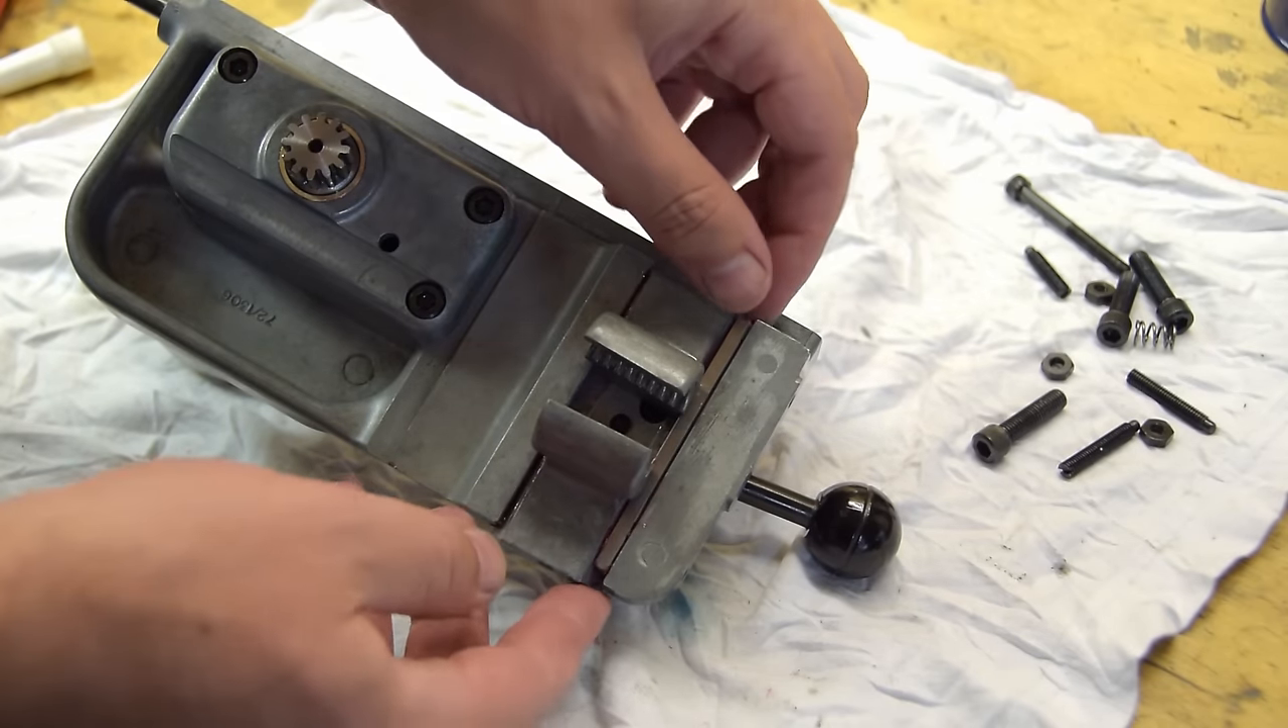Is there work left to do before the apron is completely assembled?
Yes.